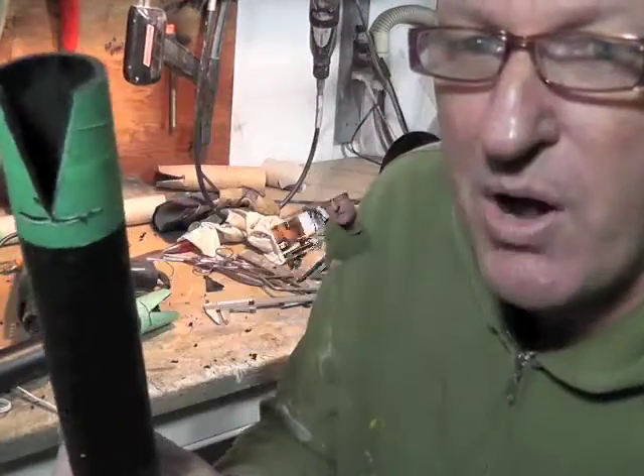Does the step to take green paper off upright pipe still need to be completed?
Yes.